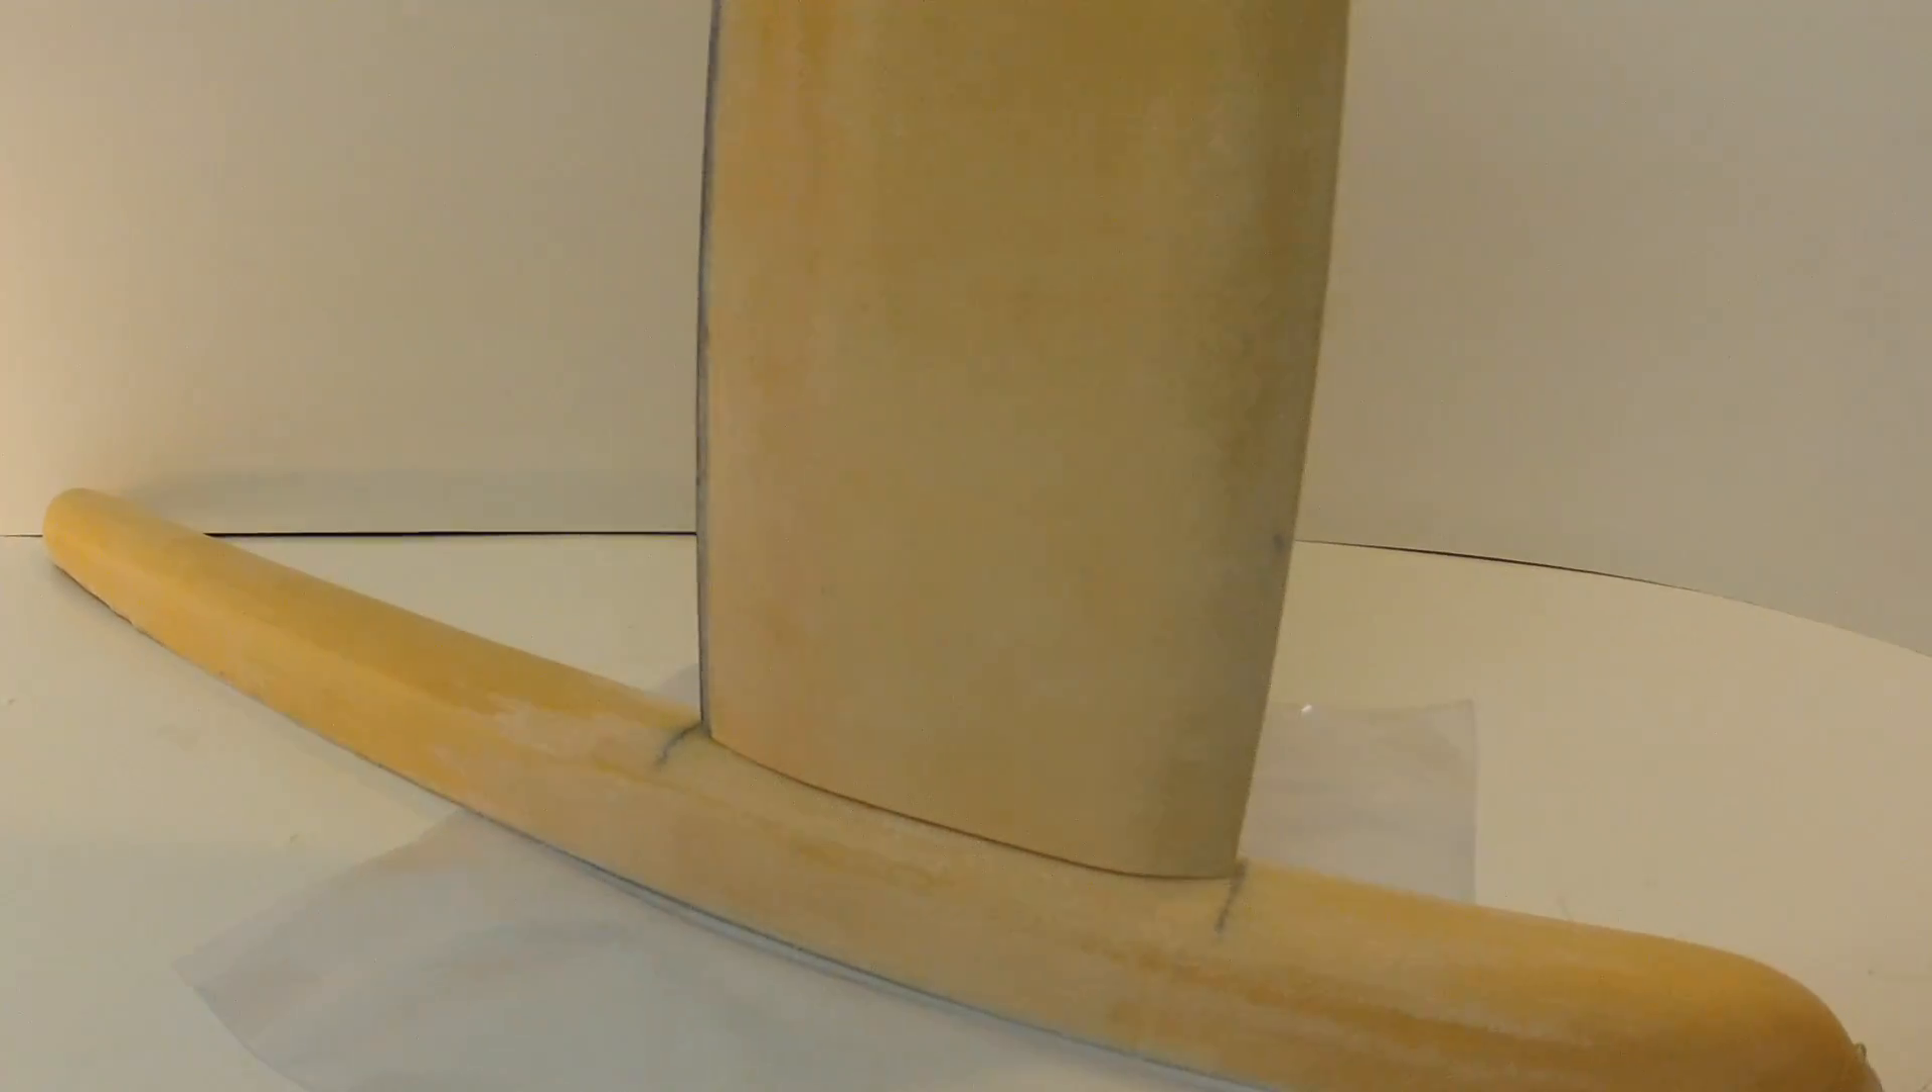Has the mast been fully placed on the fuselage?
Yes.